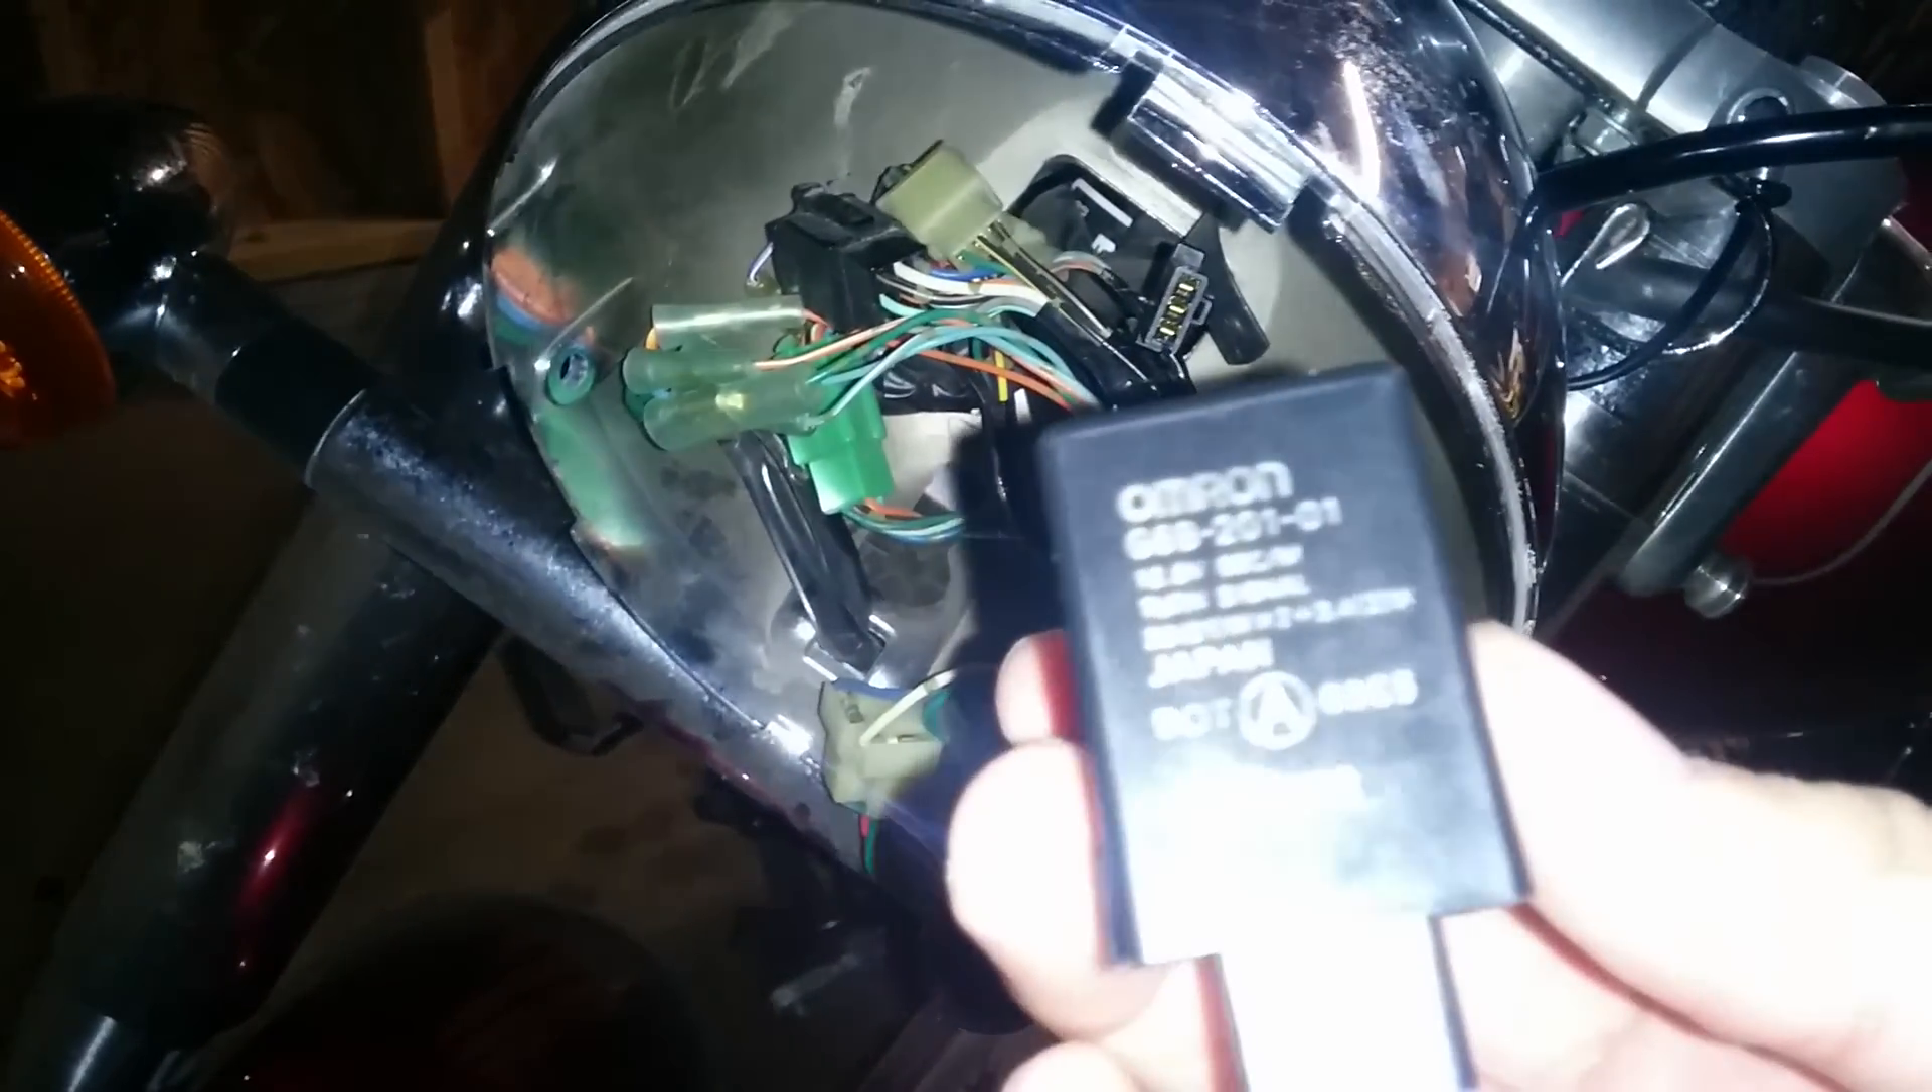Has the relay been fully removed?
Yes.